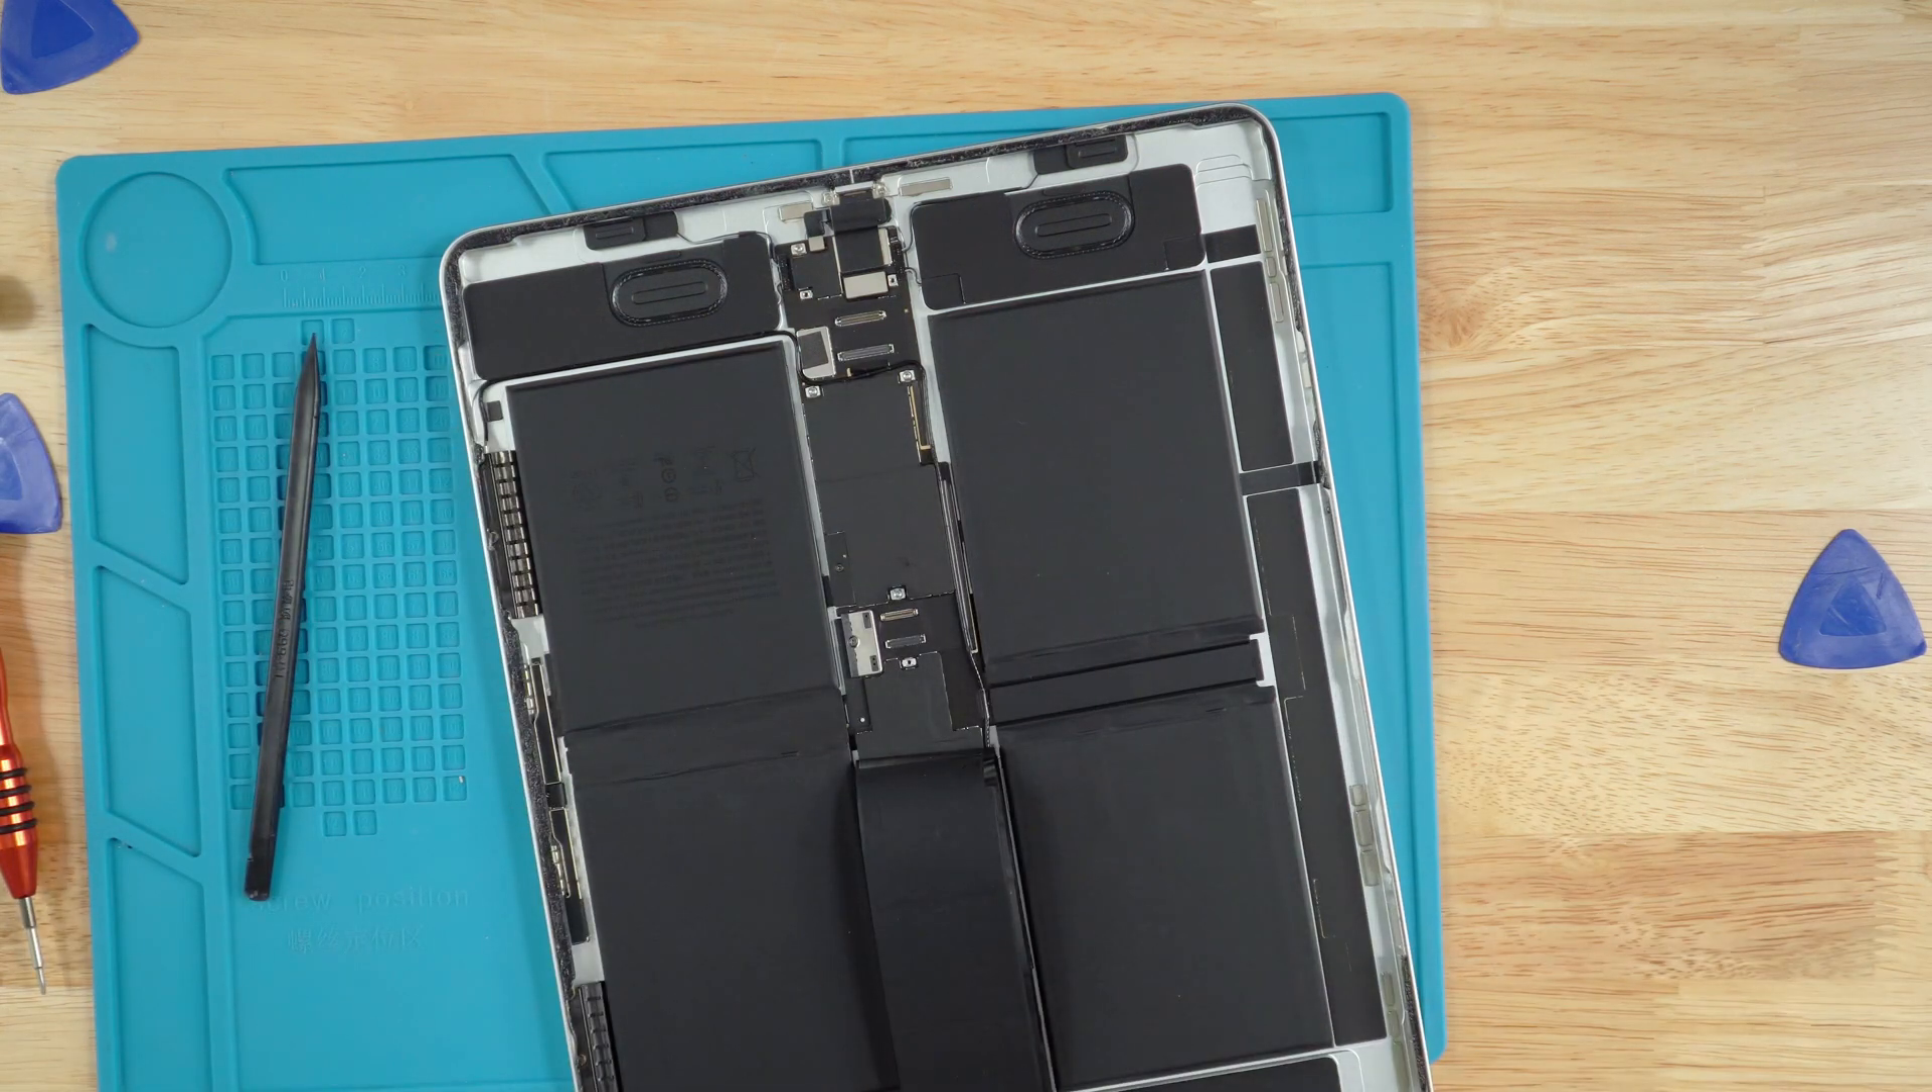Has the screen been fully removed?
Yes.